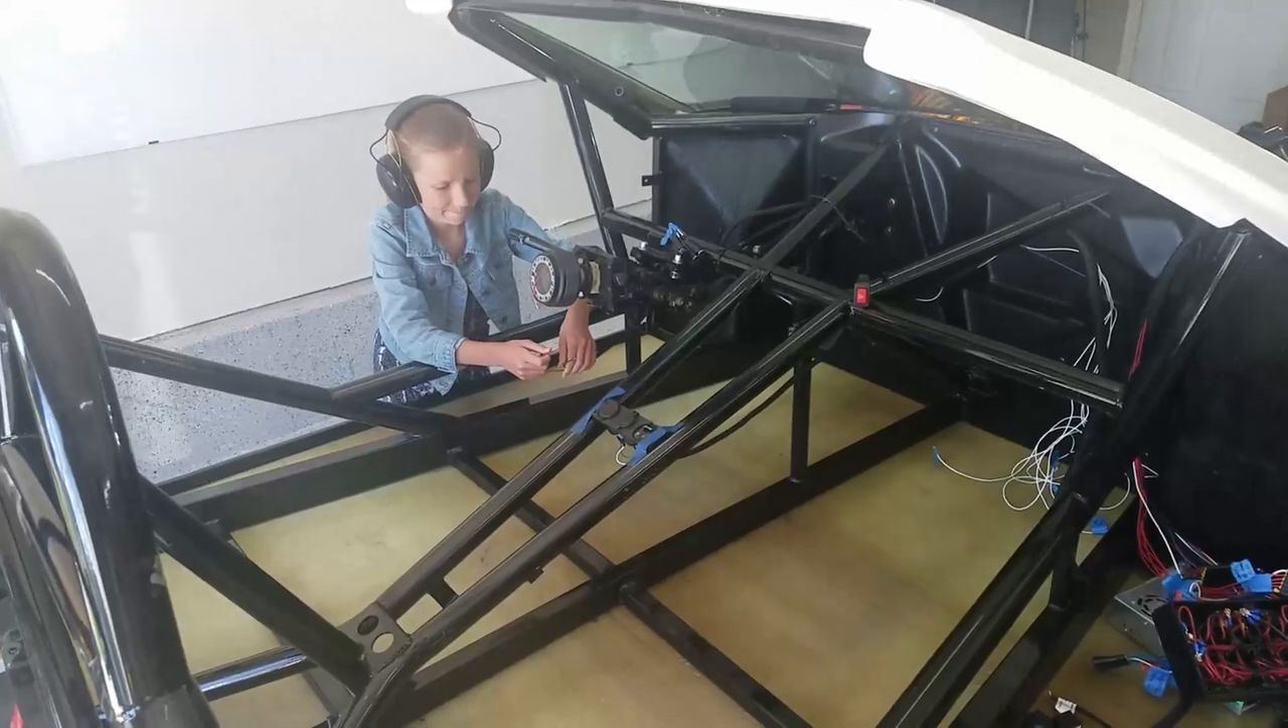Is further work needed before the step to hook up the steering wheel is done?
Yes.